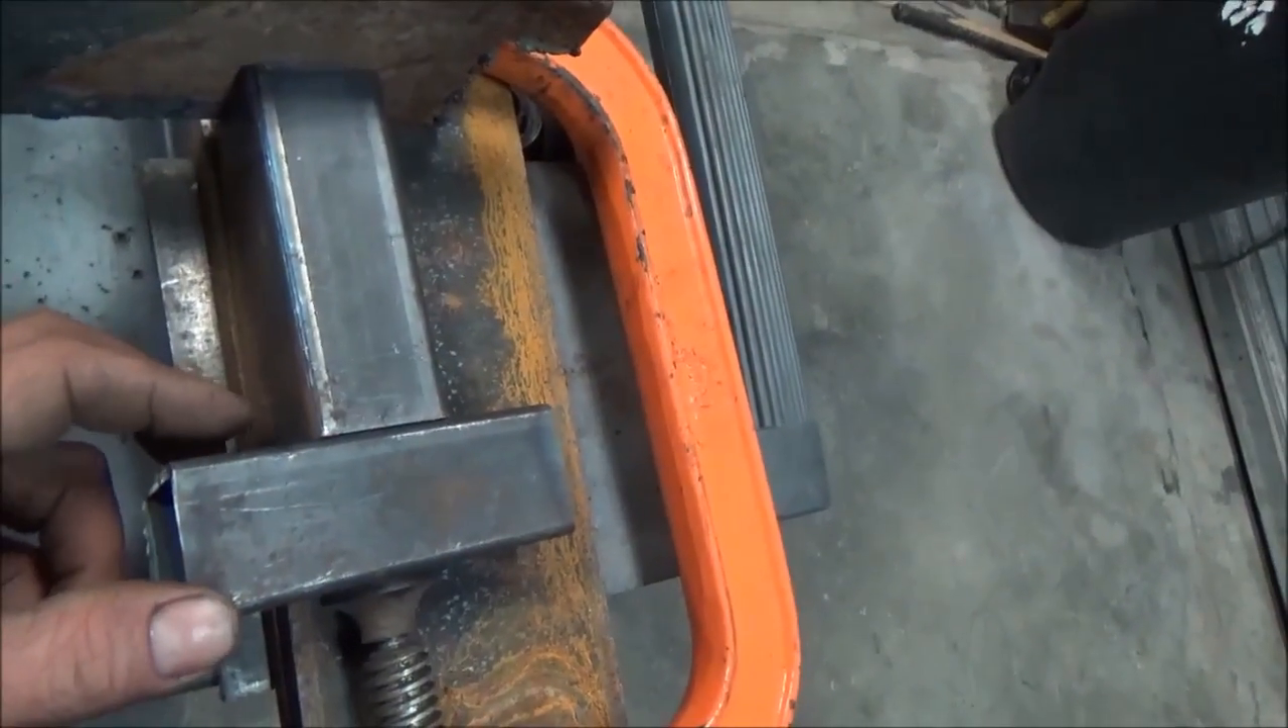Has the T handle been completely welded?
No.